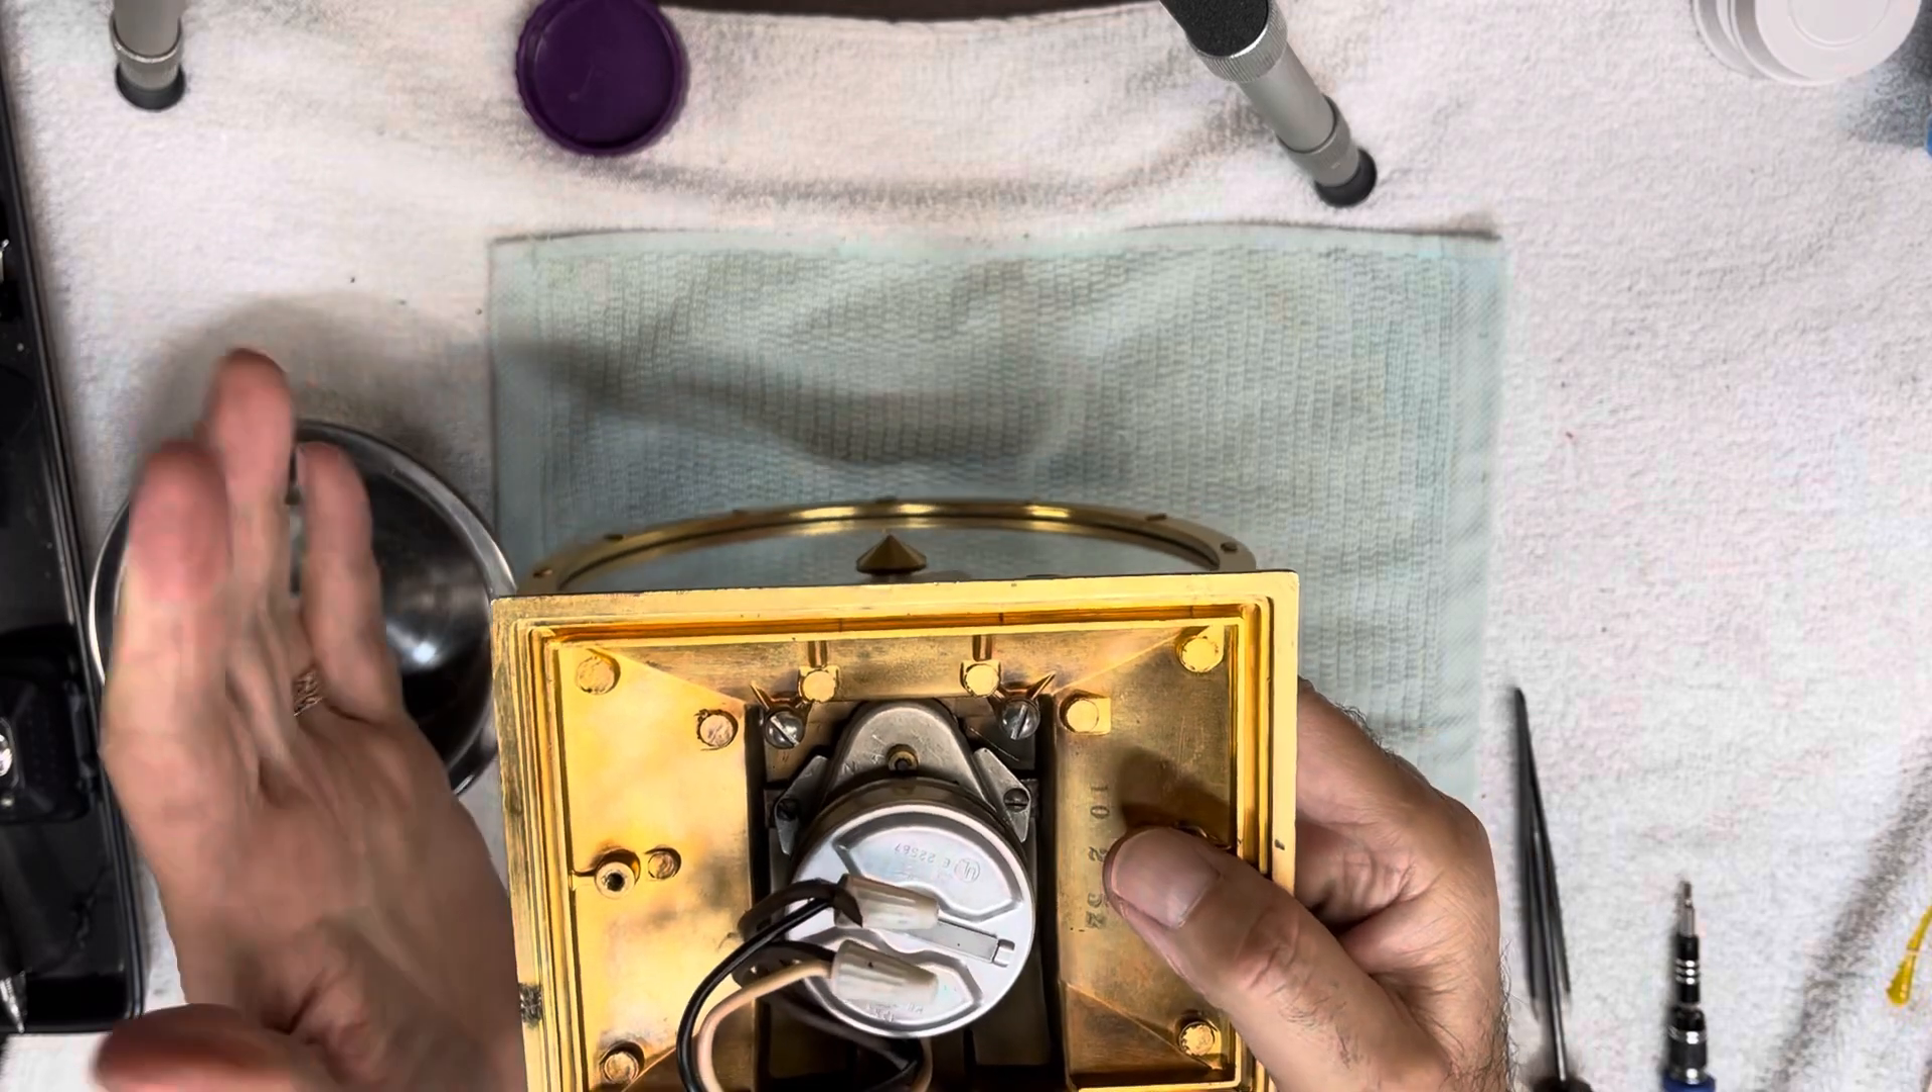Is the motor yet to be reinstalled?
No.